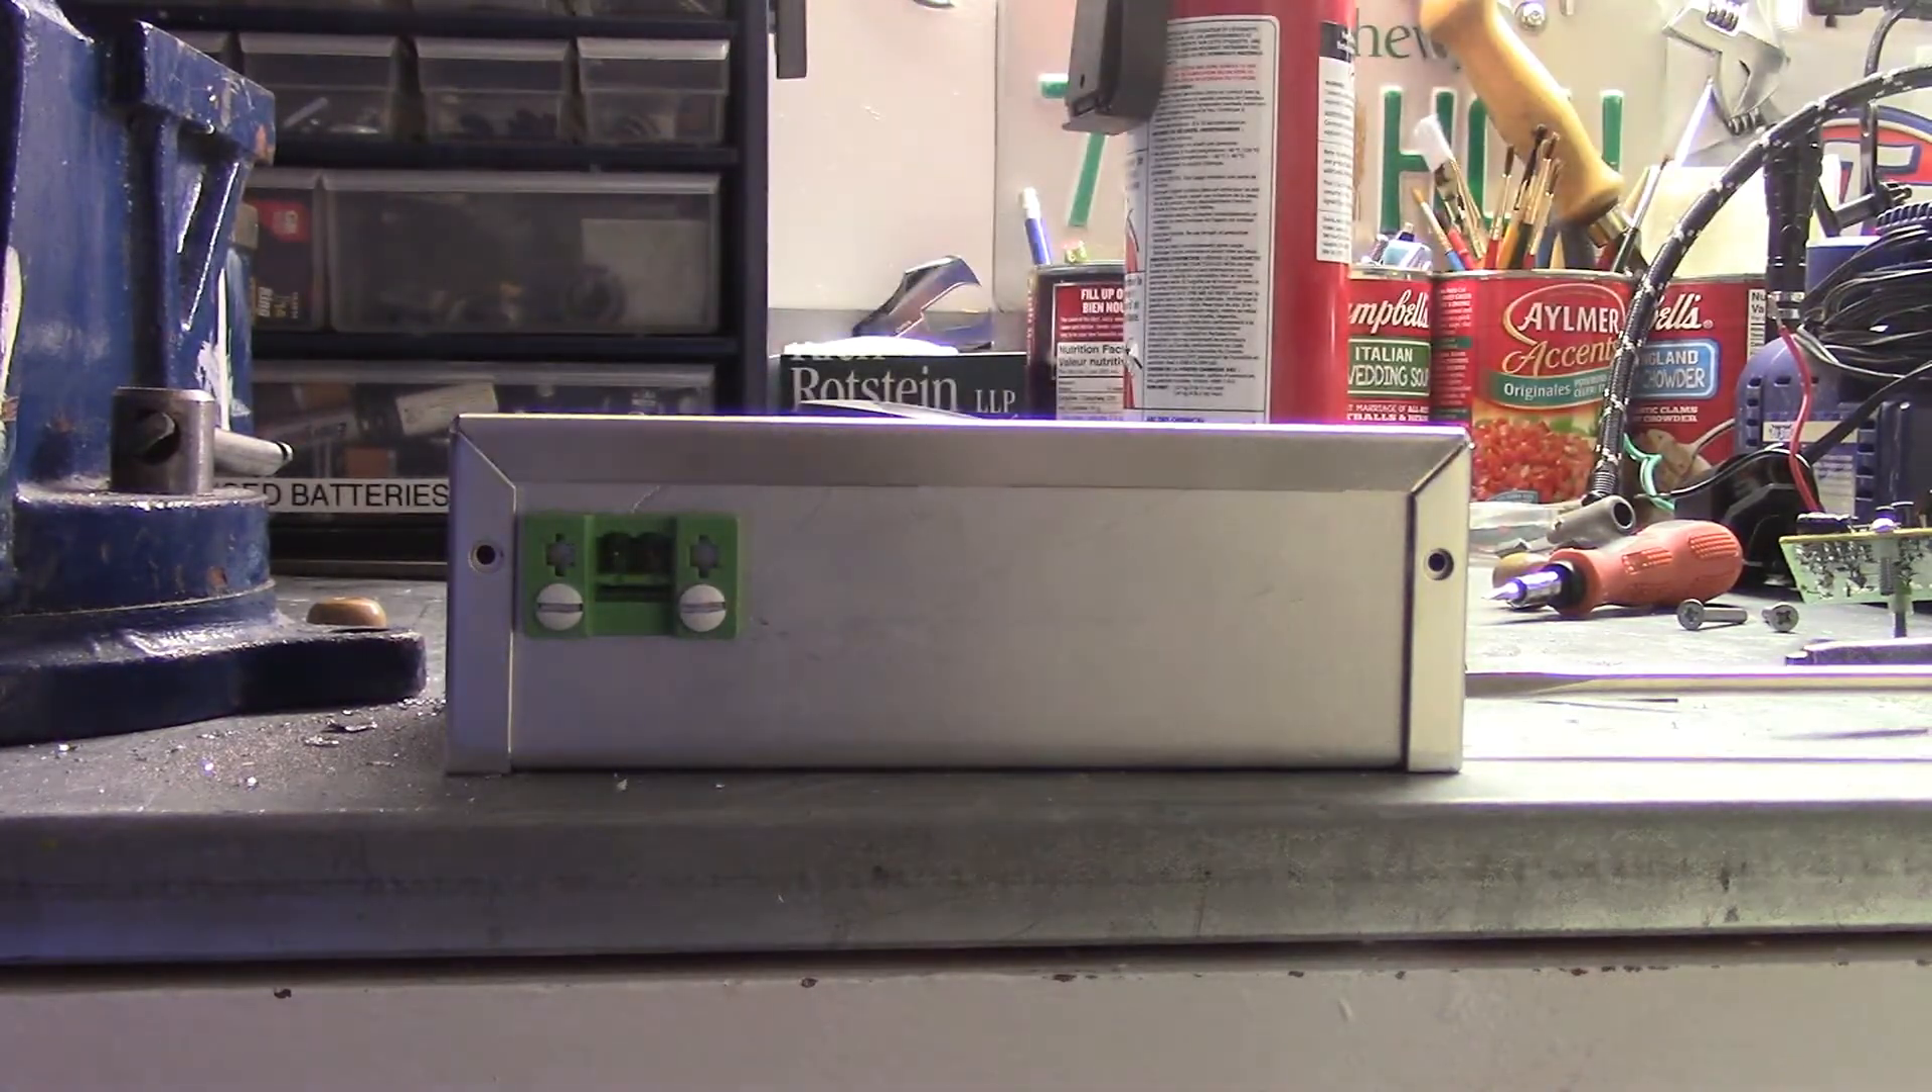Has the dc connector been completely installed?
Yes.